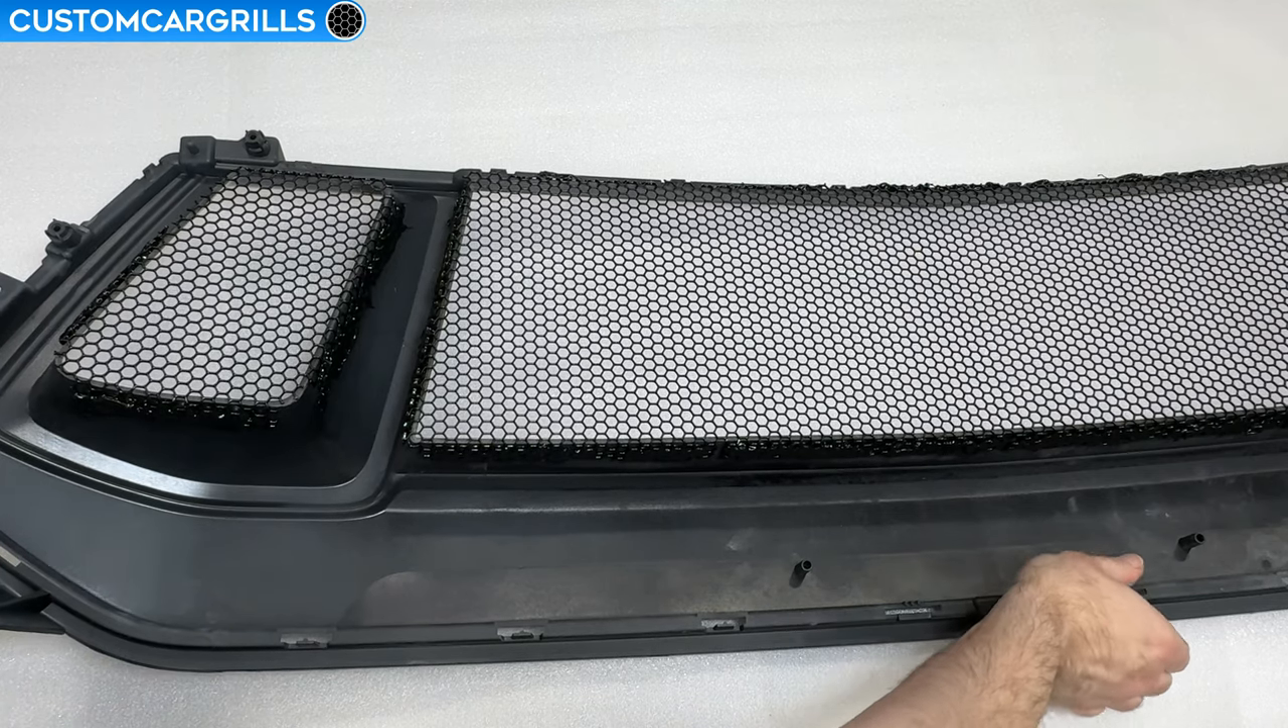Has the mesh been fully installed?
Yes.